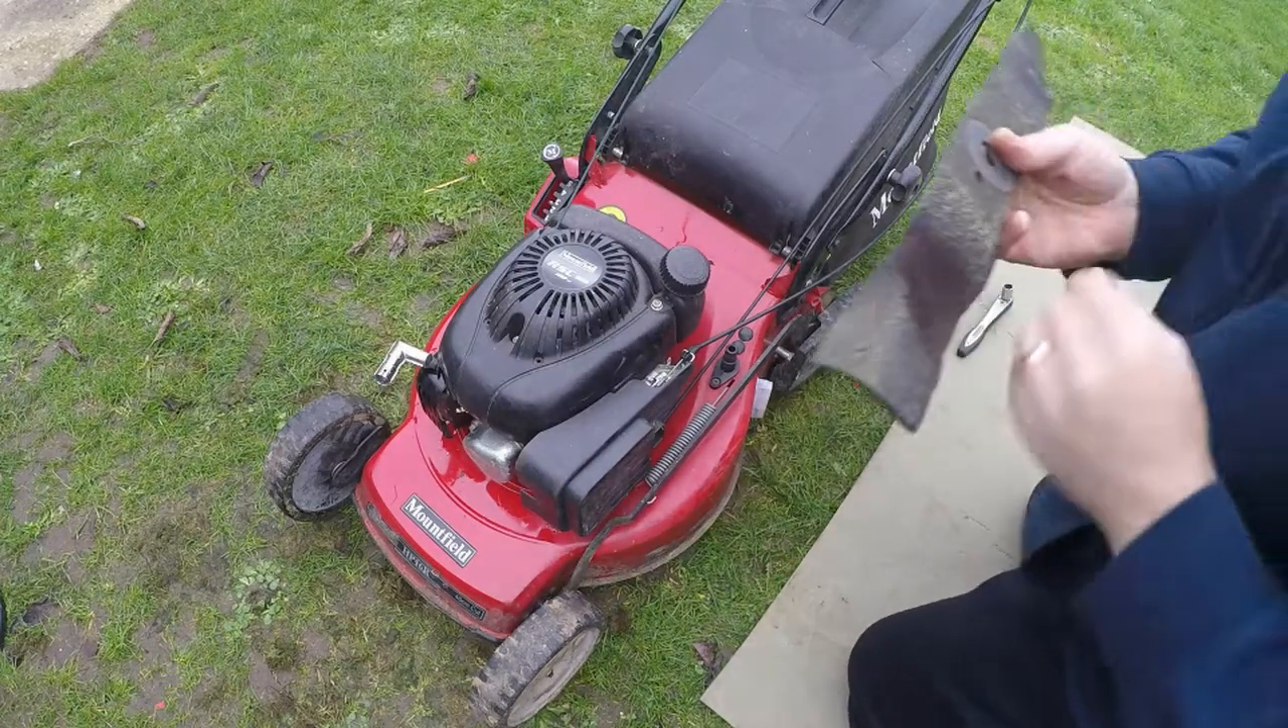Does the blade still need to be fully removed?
No.